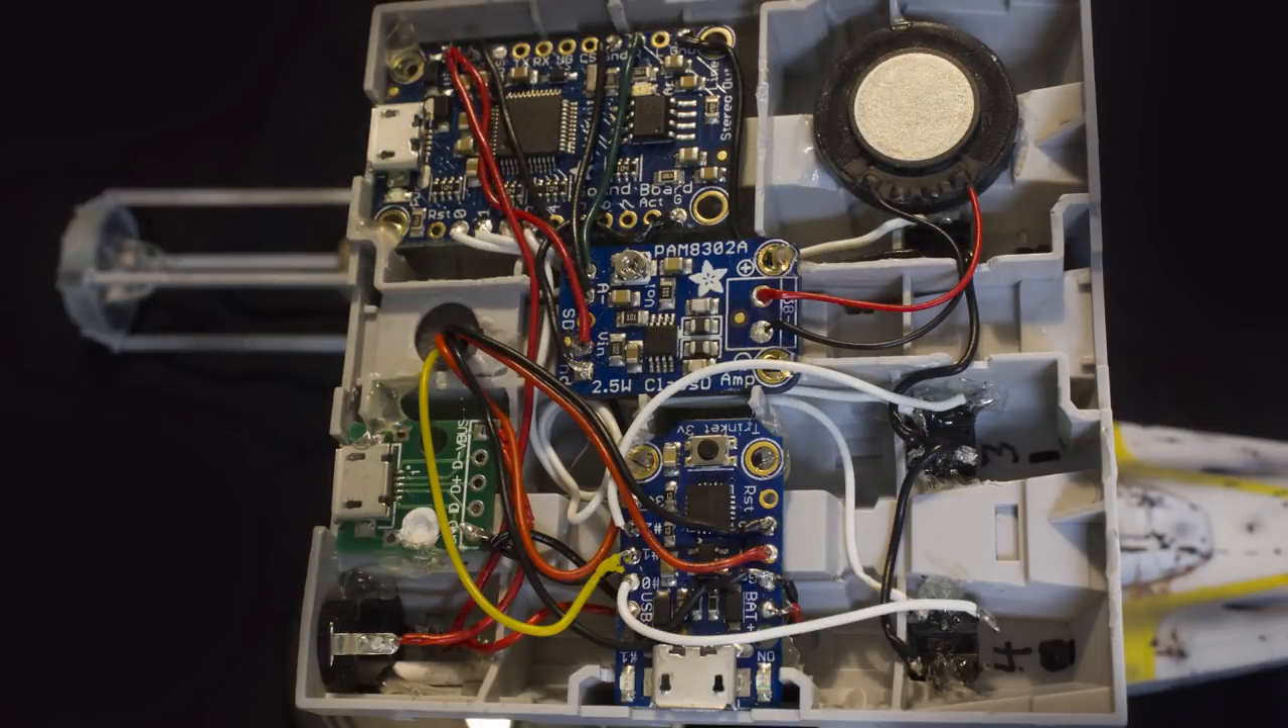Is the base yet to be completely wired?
No.